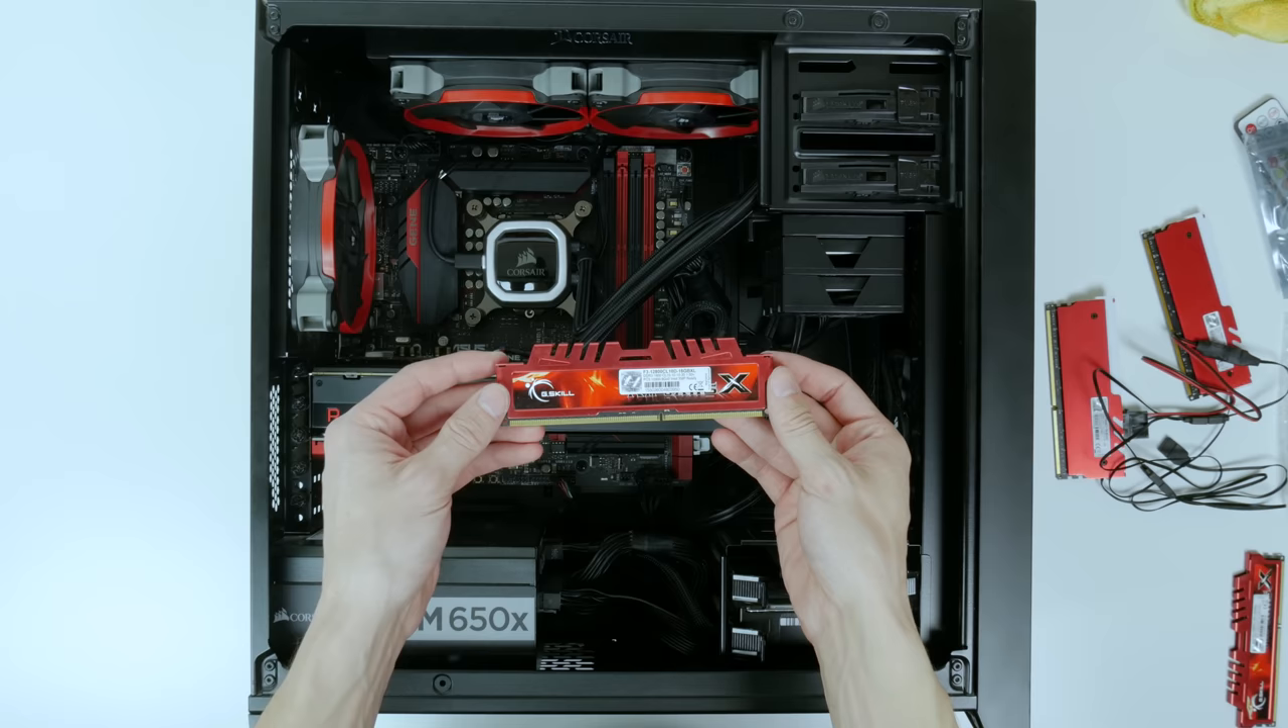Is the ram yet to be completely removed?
No.